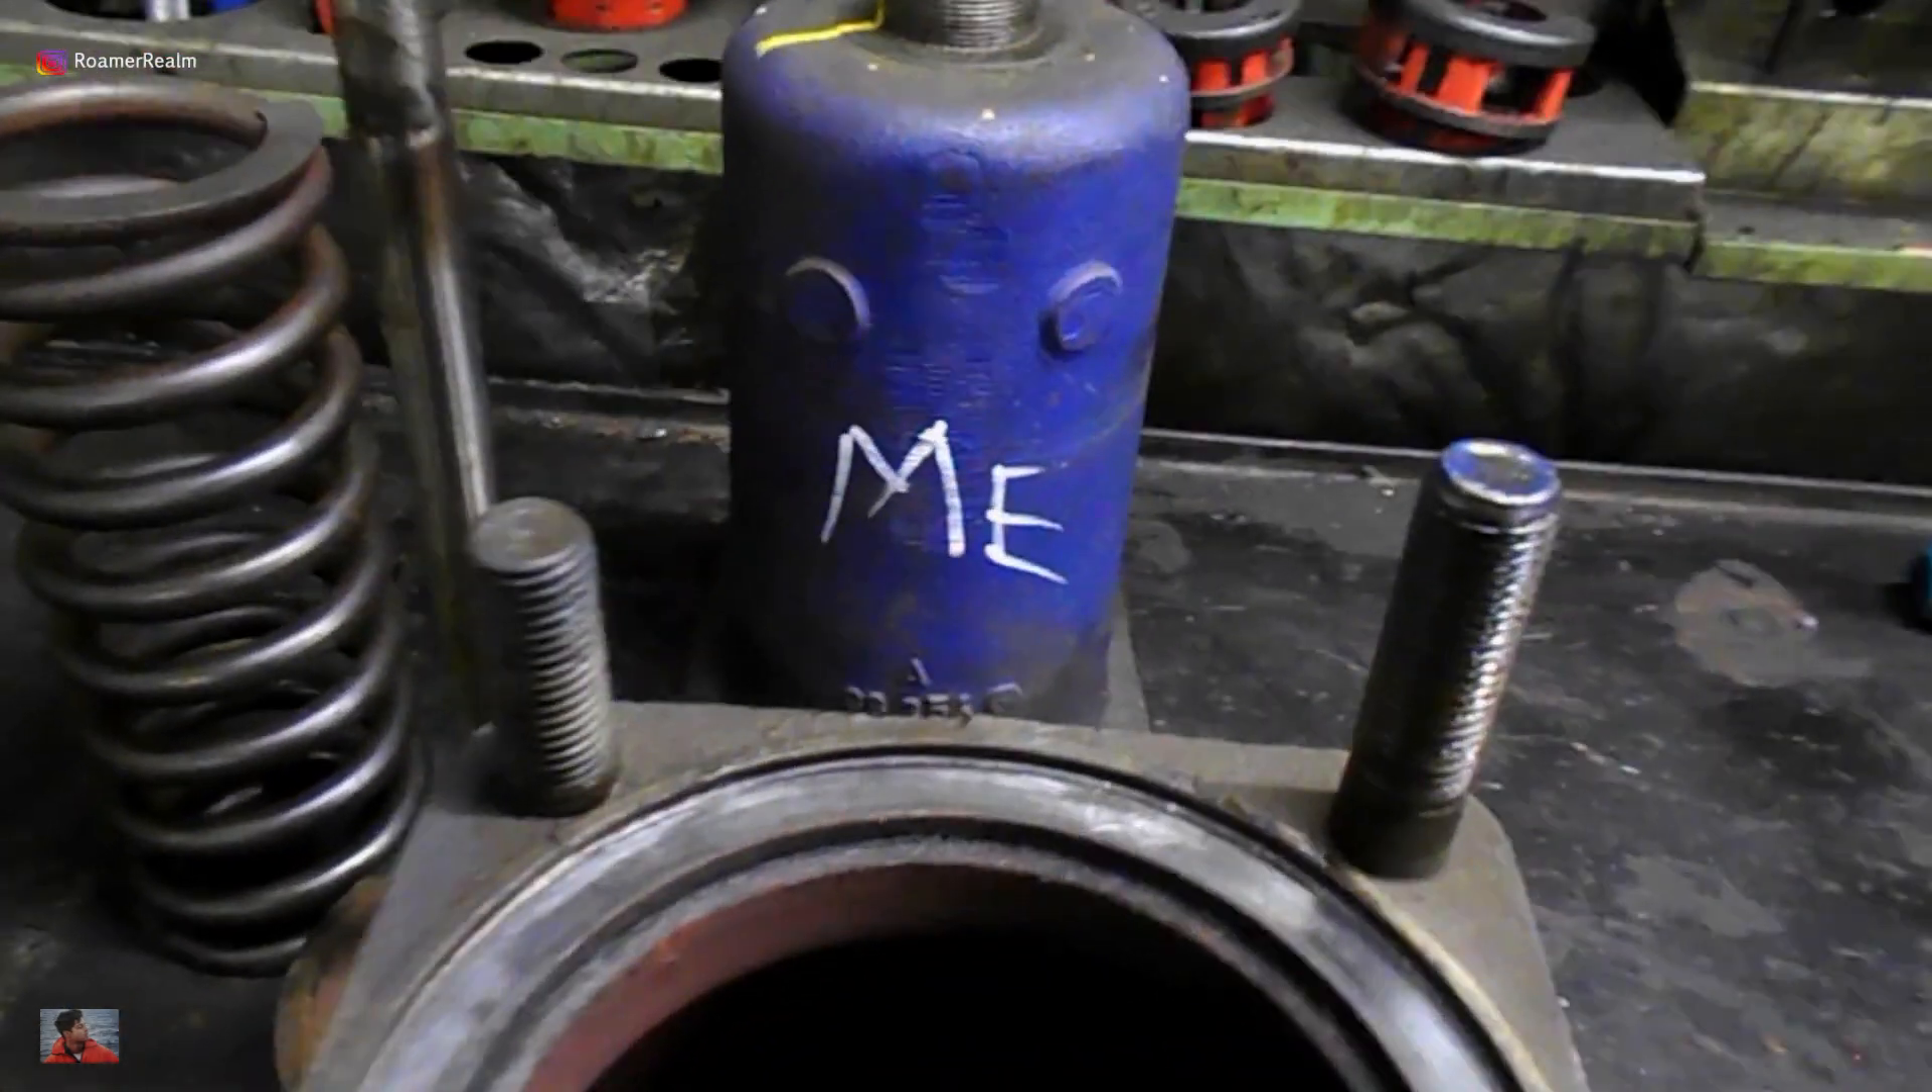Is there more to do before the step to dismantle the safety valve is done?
No.